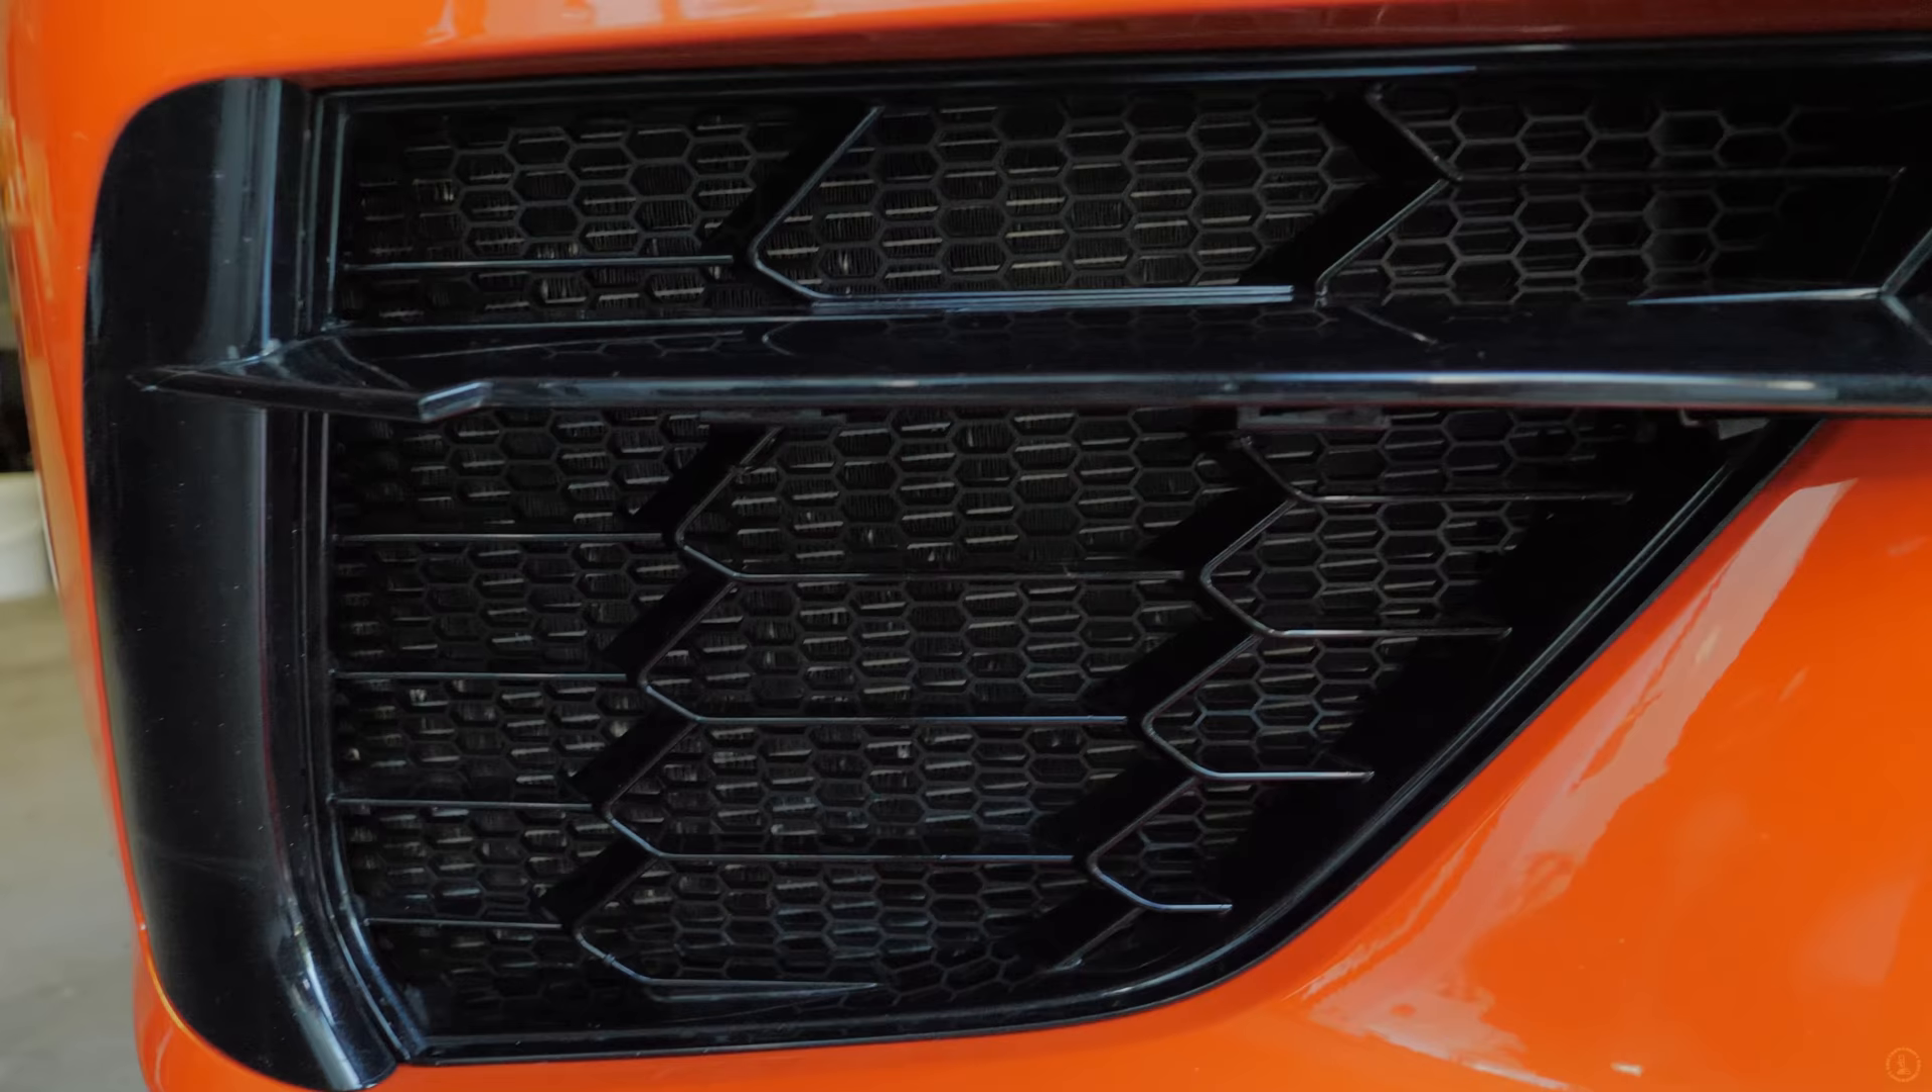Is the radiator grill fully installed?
Yes.